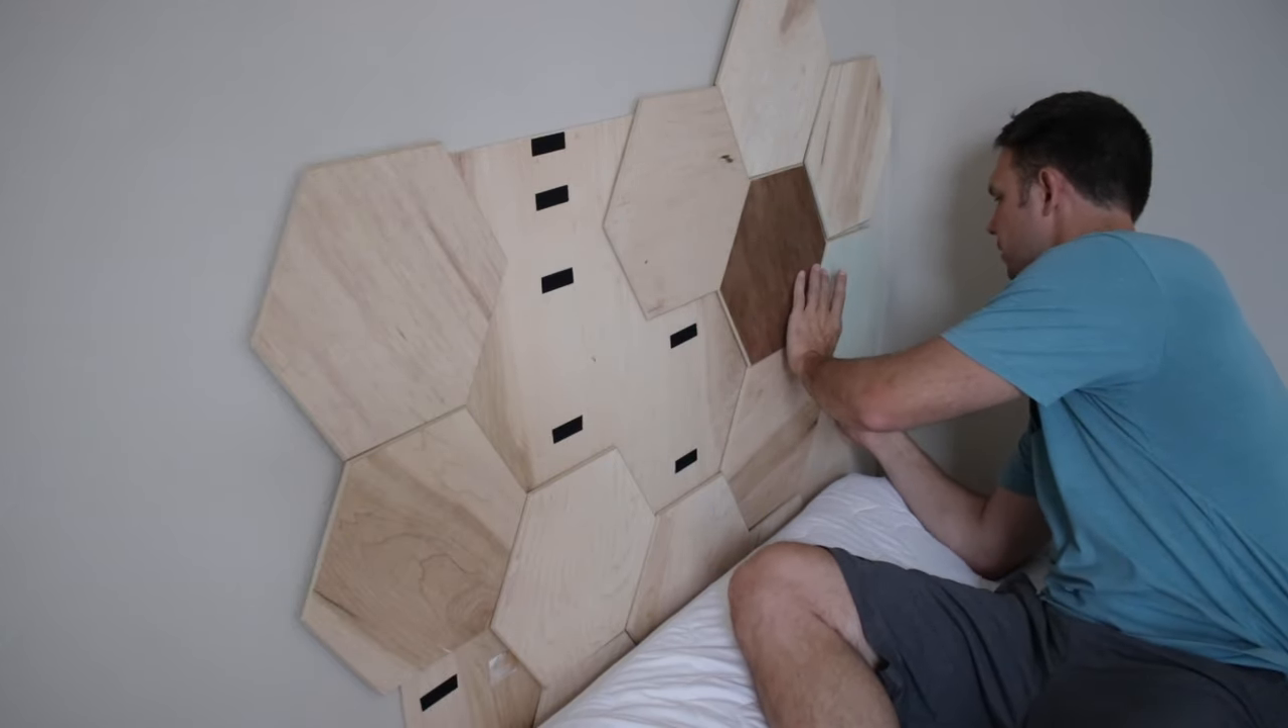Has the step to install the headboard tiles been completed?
No.